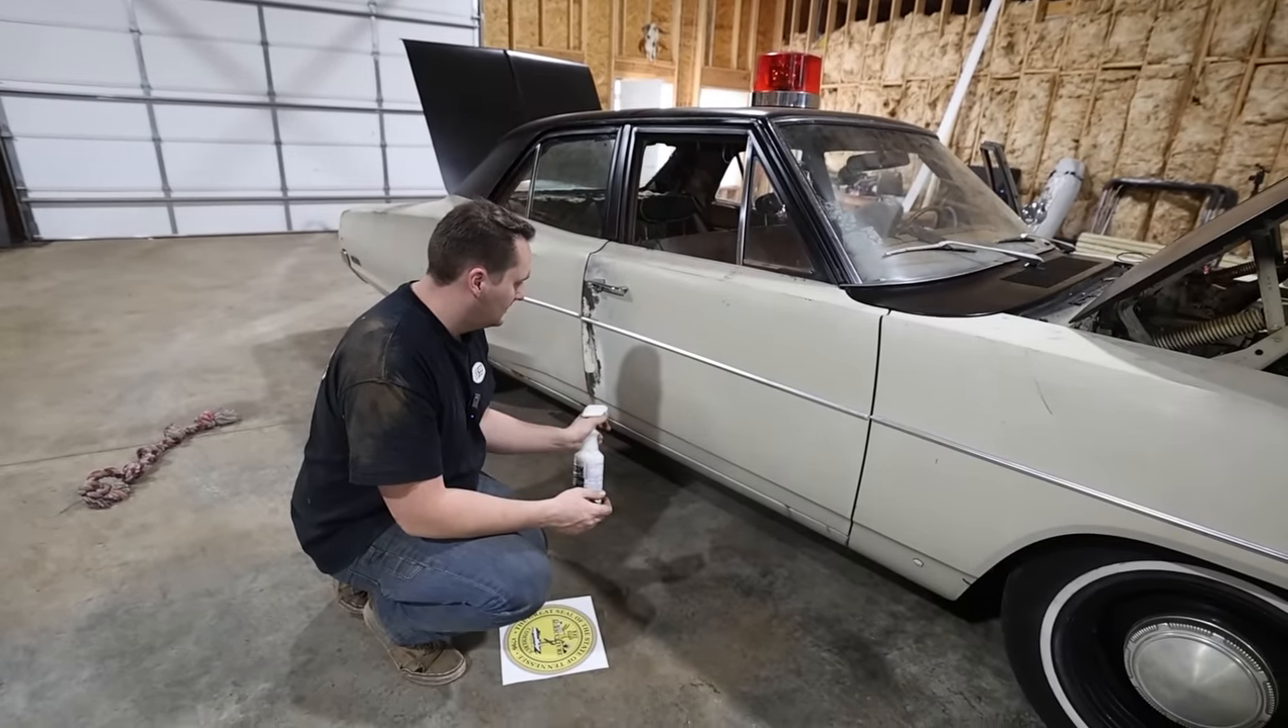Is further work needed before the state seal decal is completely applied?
Yes.